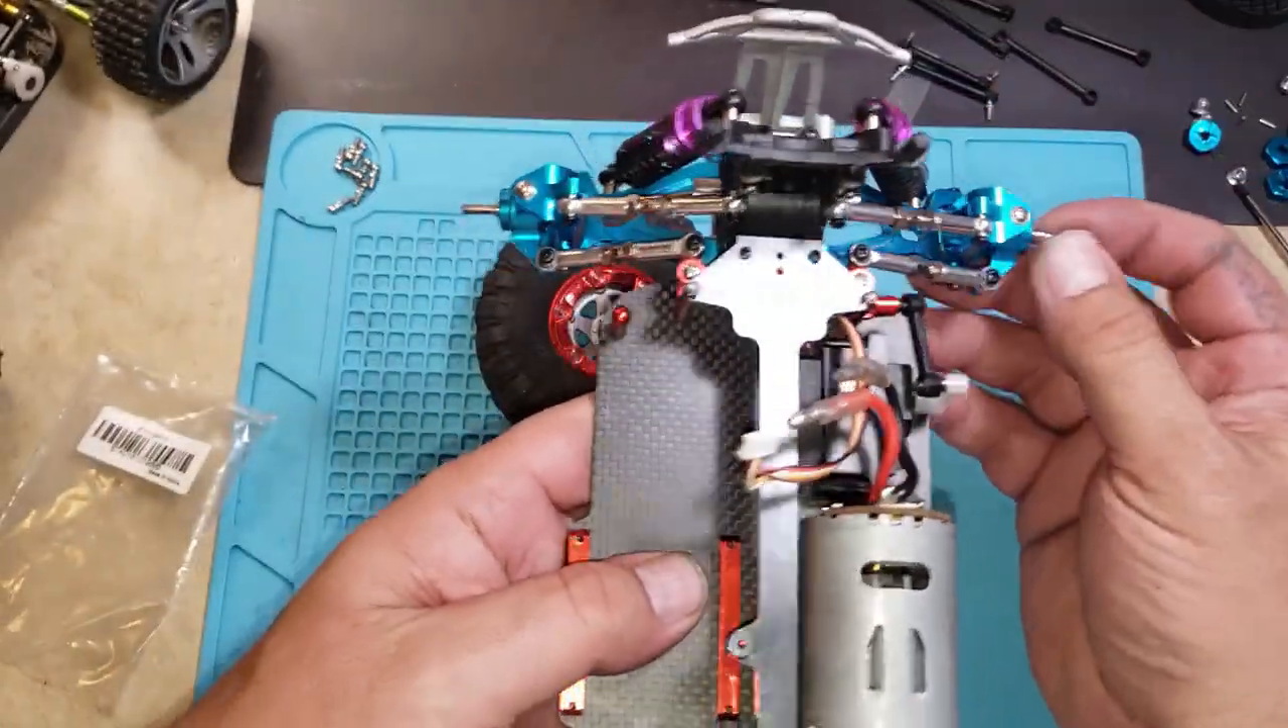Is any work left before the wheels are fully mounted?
Yes.